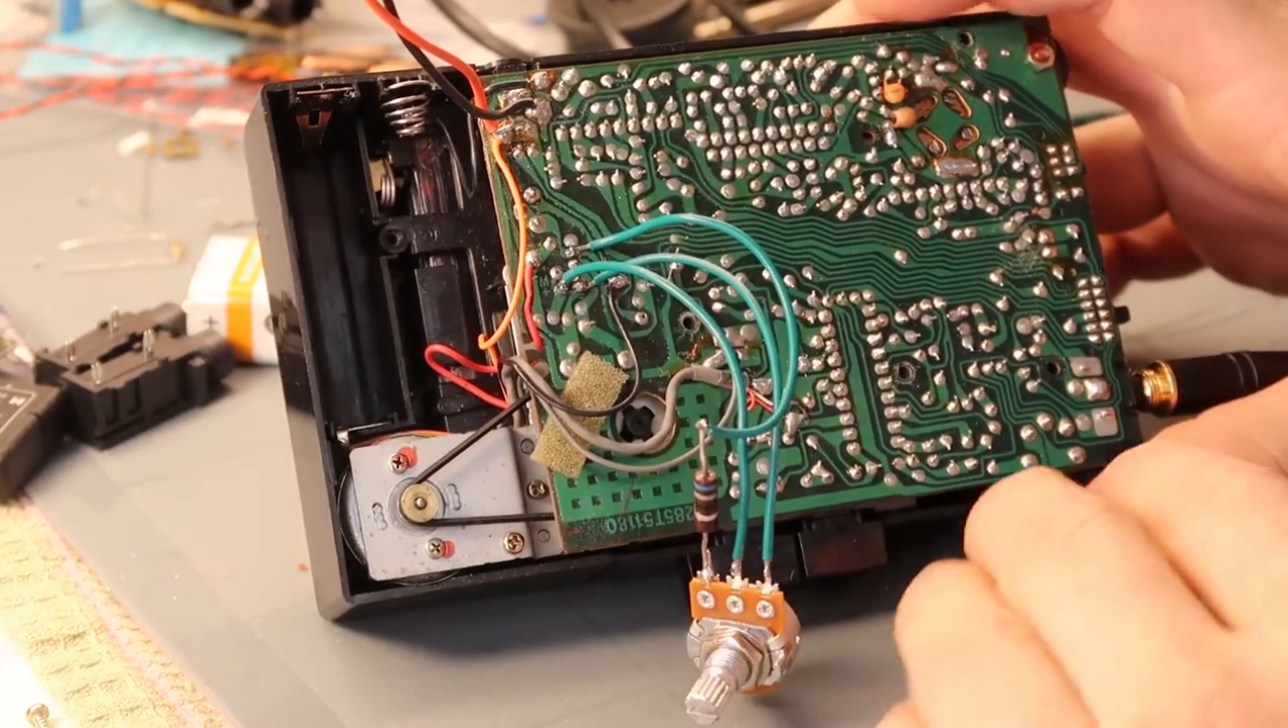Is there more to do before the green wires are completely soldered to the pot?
No.